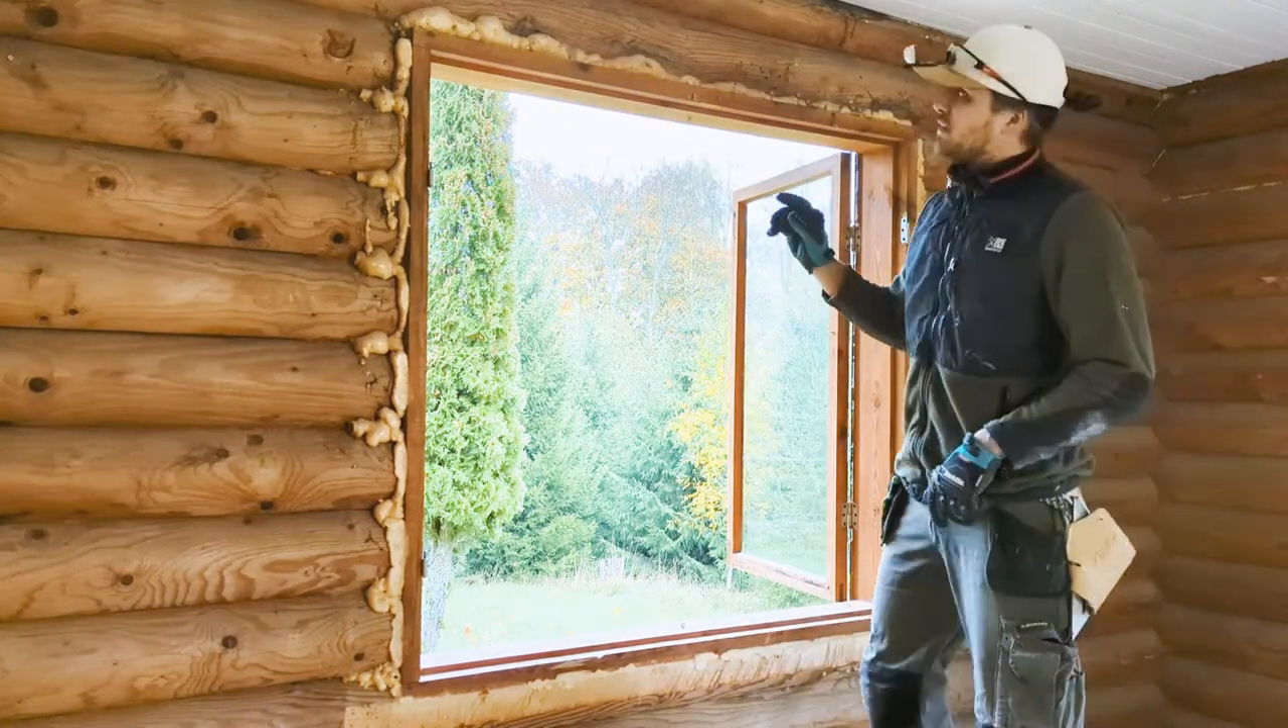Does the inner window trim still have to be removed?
No.